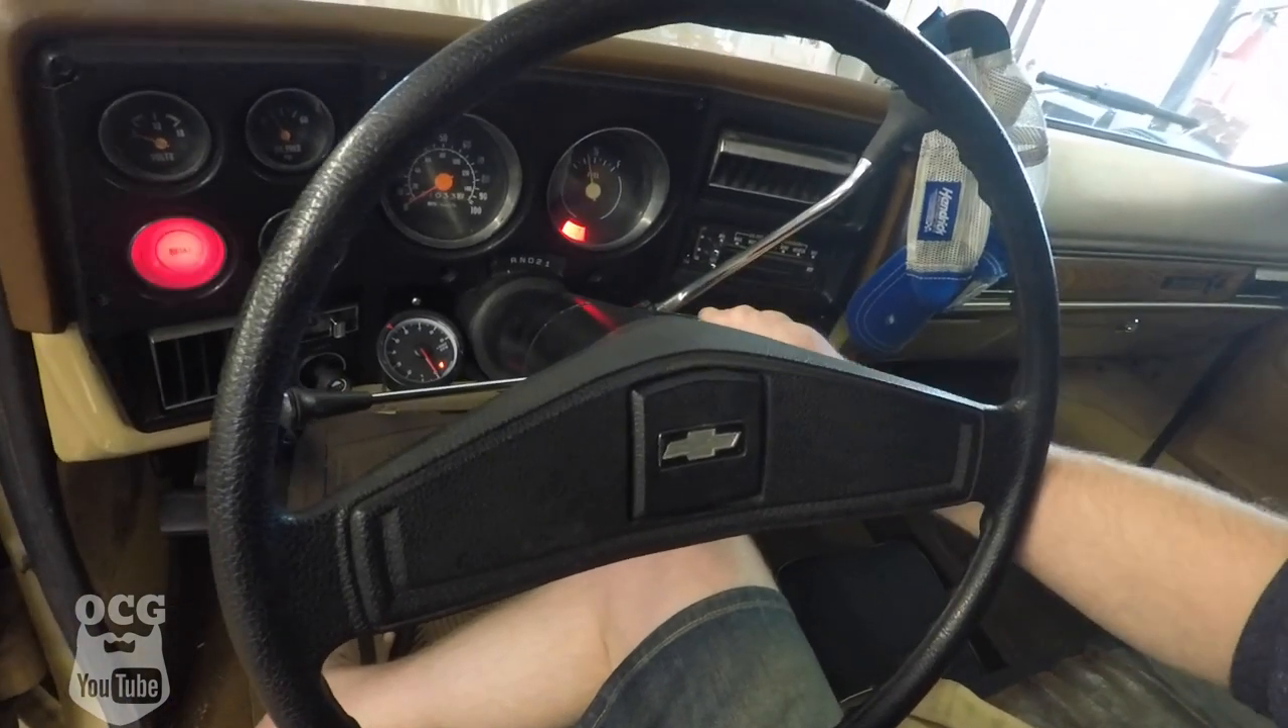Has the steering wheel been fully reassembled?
Yes.